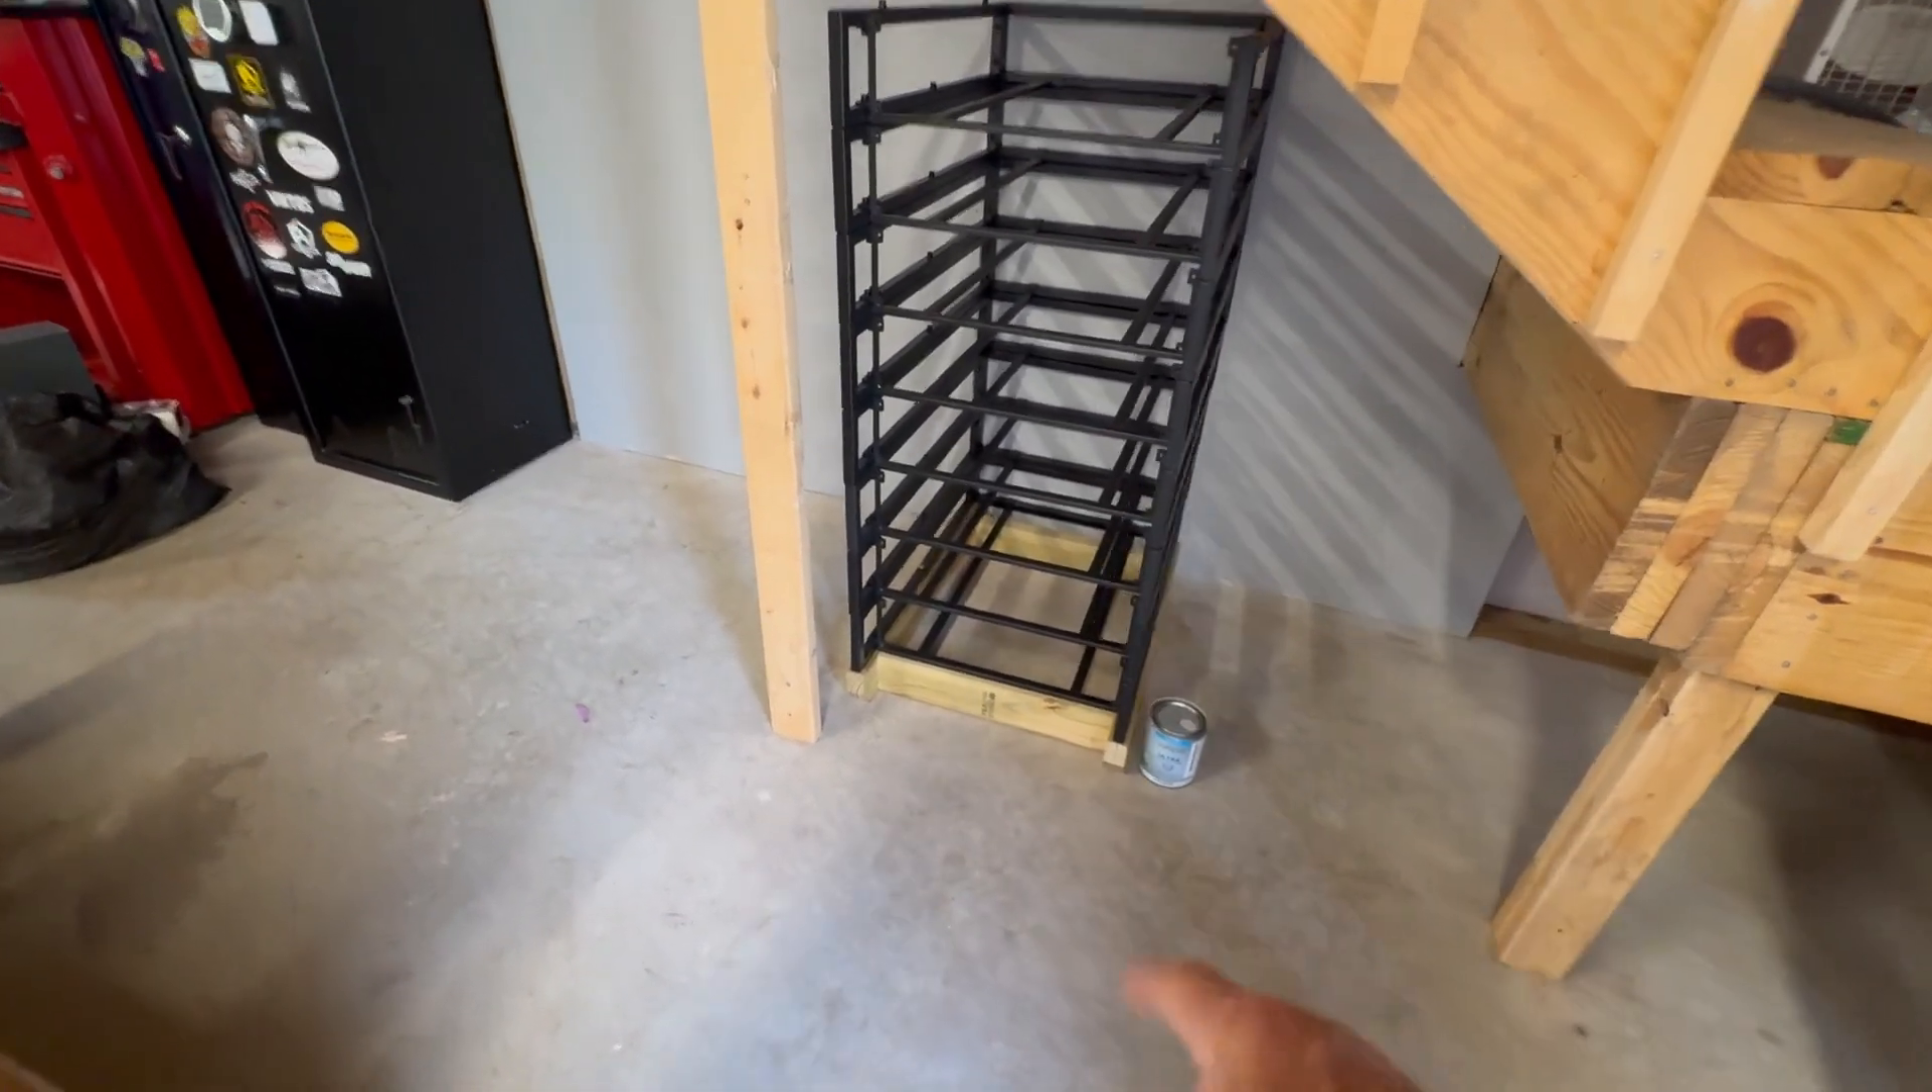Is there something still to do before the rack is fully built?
No.